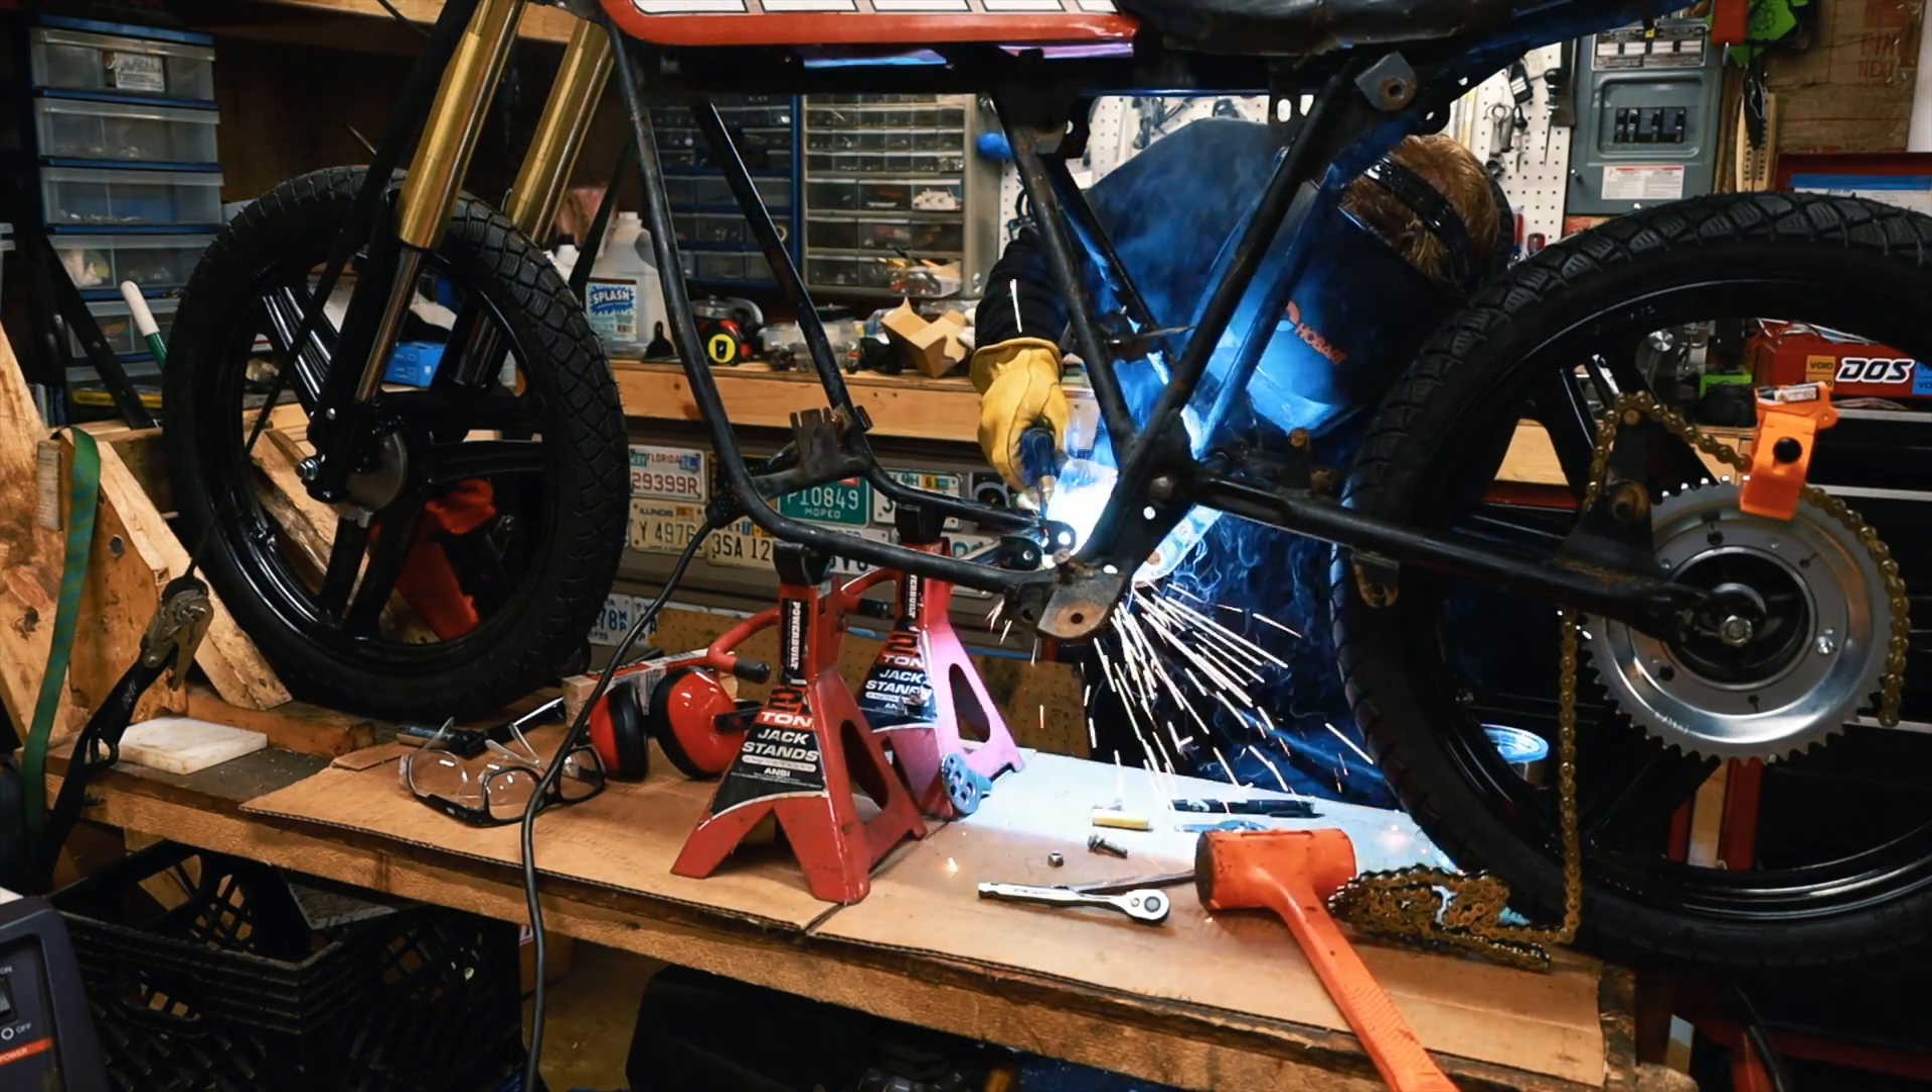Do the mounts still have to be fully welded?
Yes.